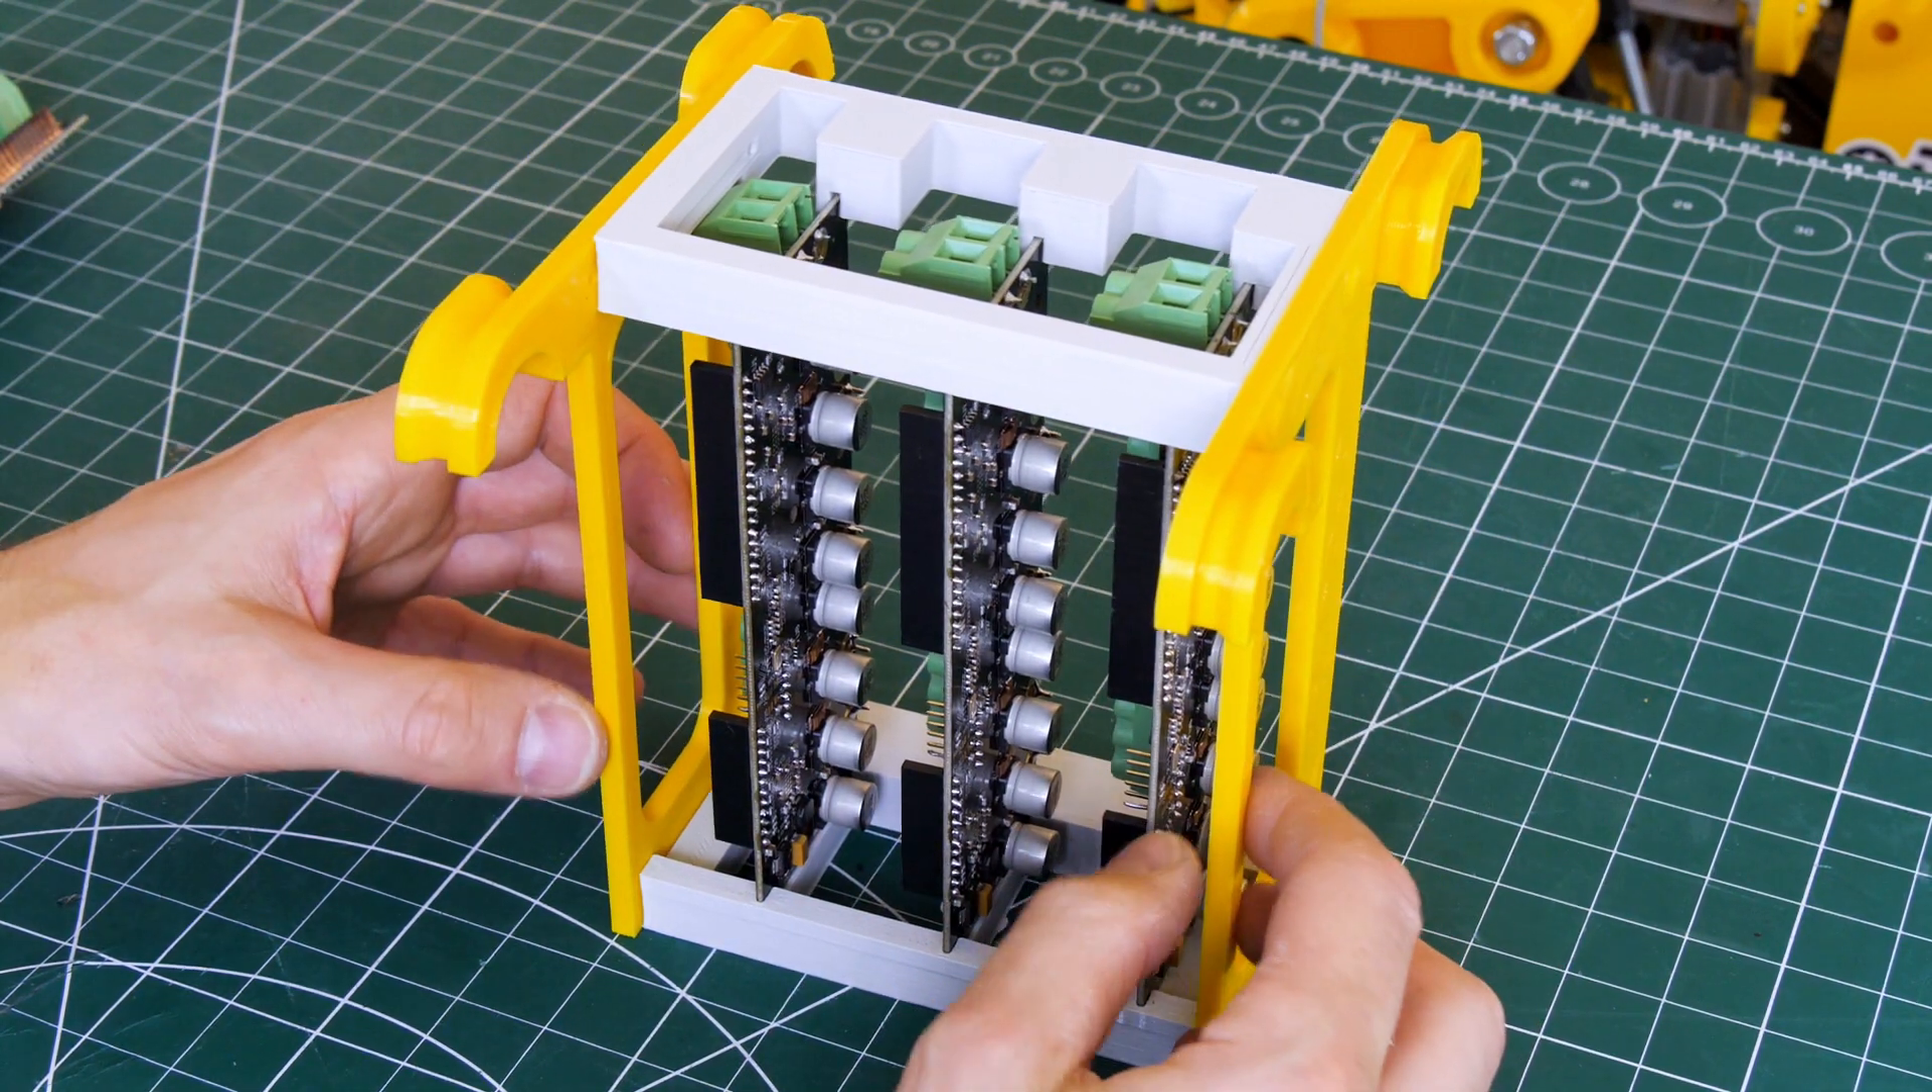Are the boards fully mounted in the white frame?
Yes.